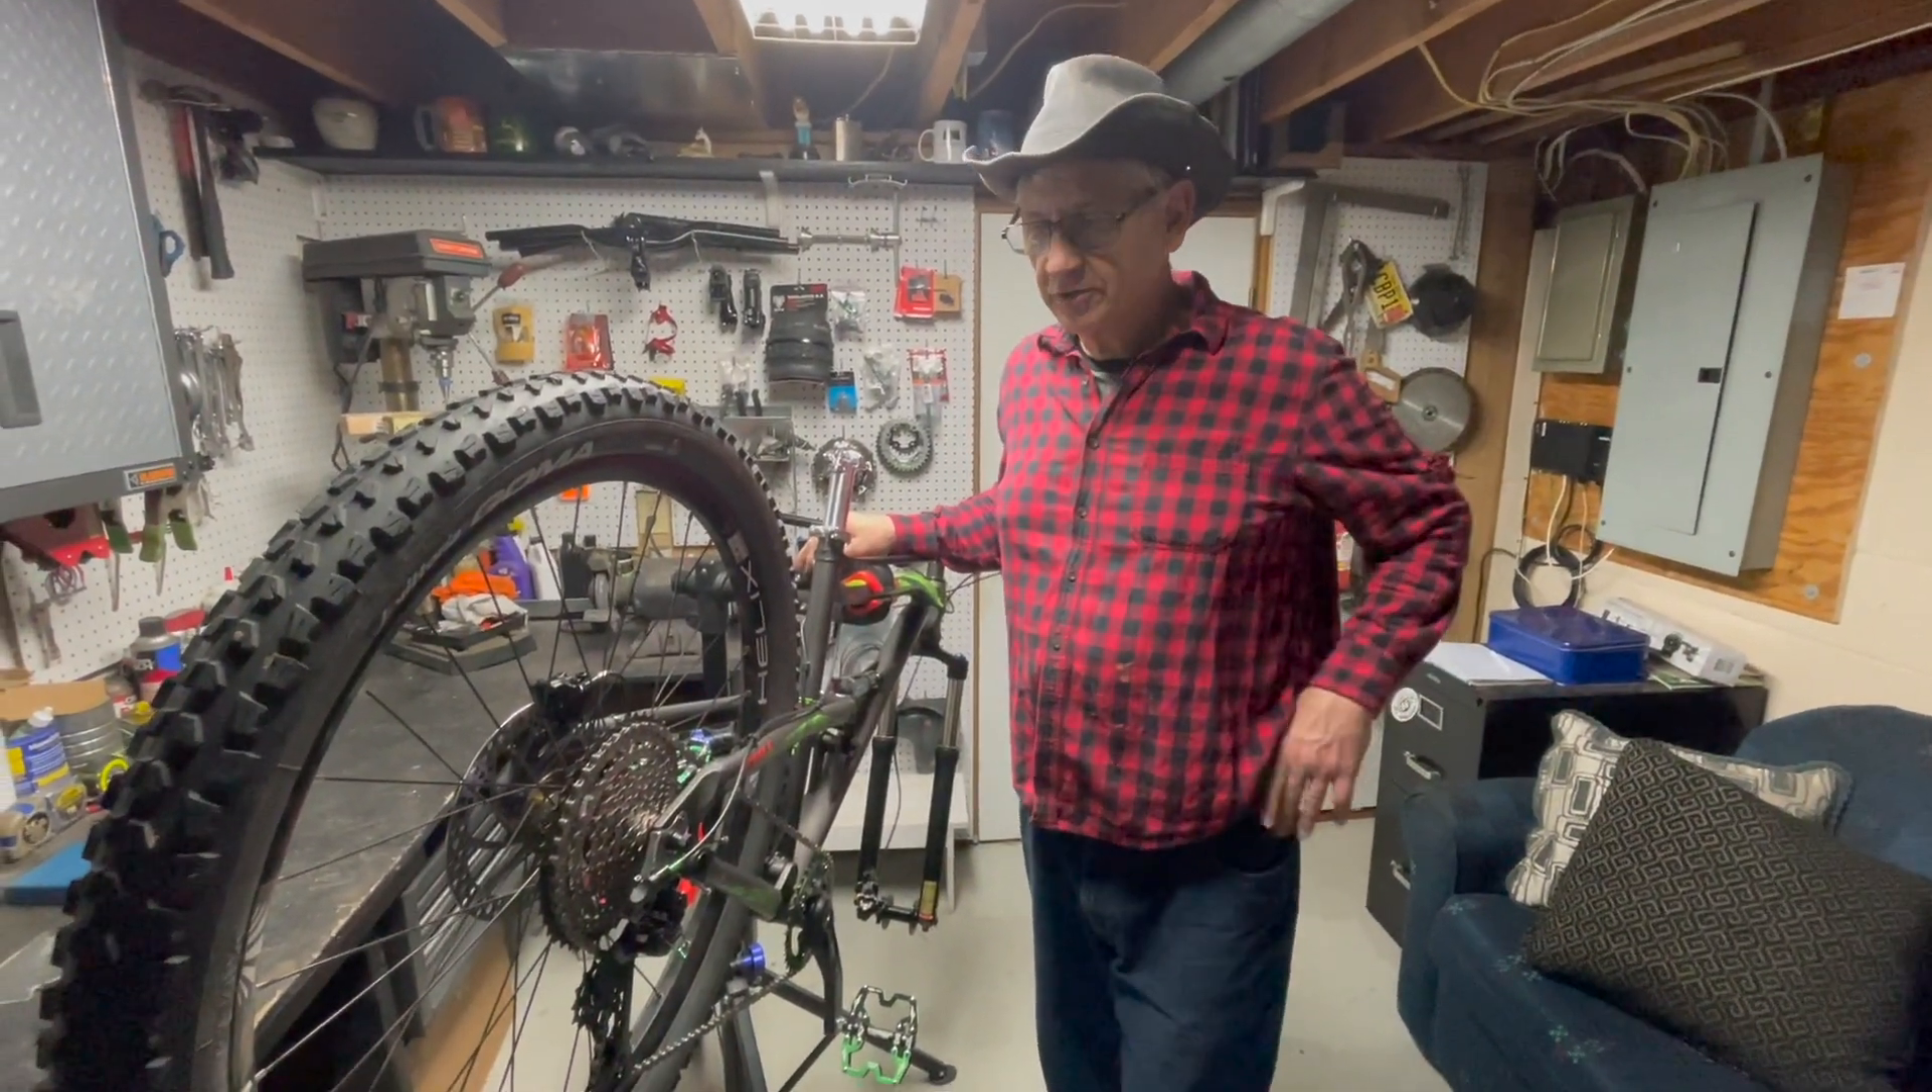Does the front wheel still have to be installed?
Yes.